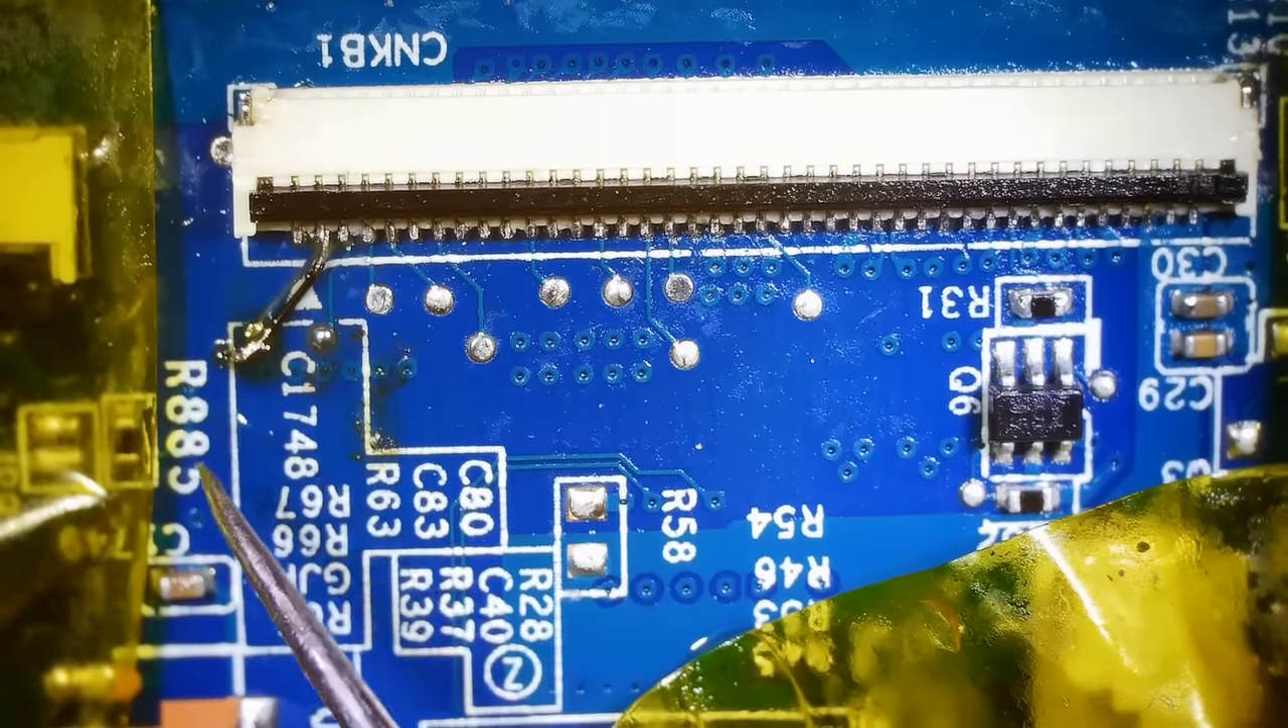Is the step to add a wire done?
Yes.